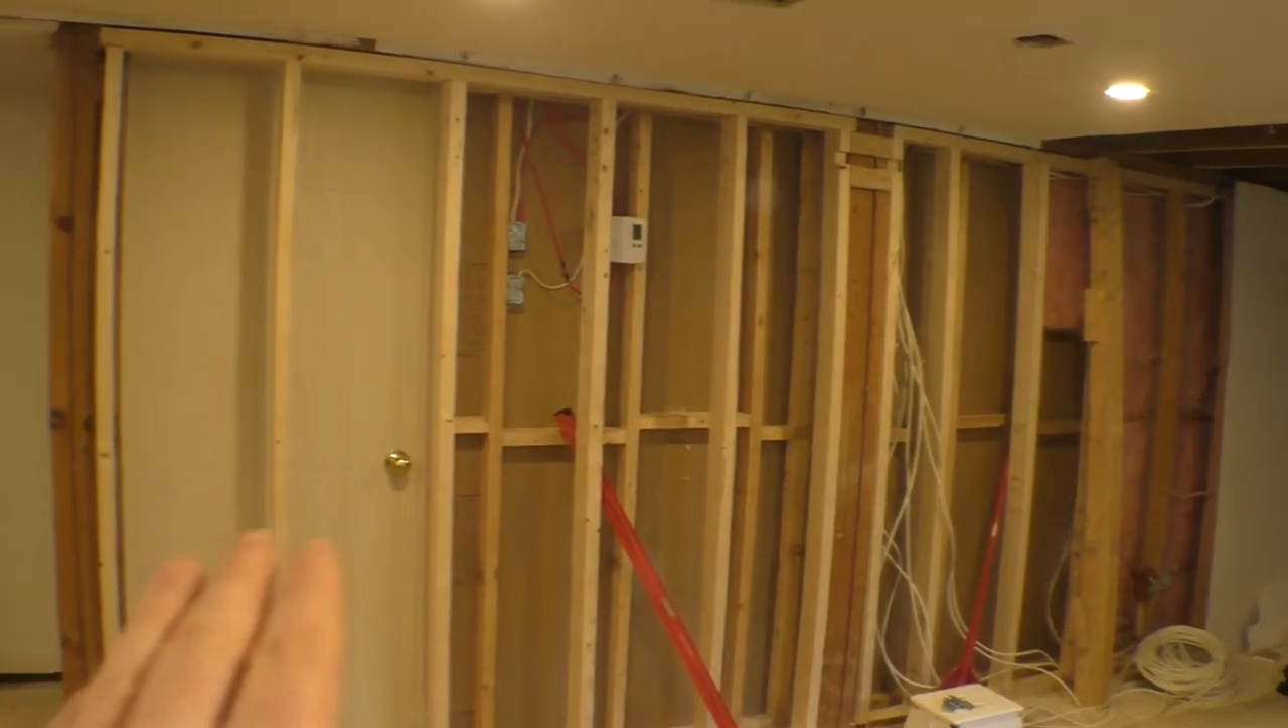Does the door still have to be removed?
Yes.